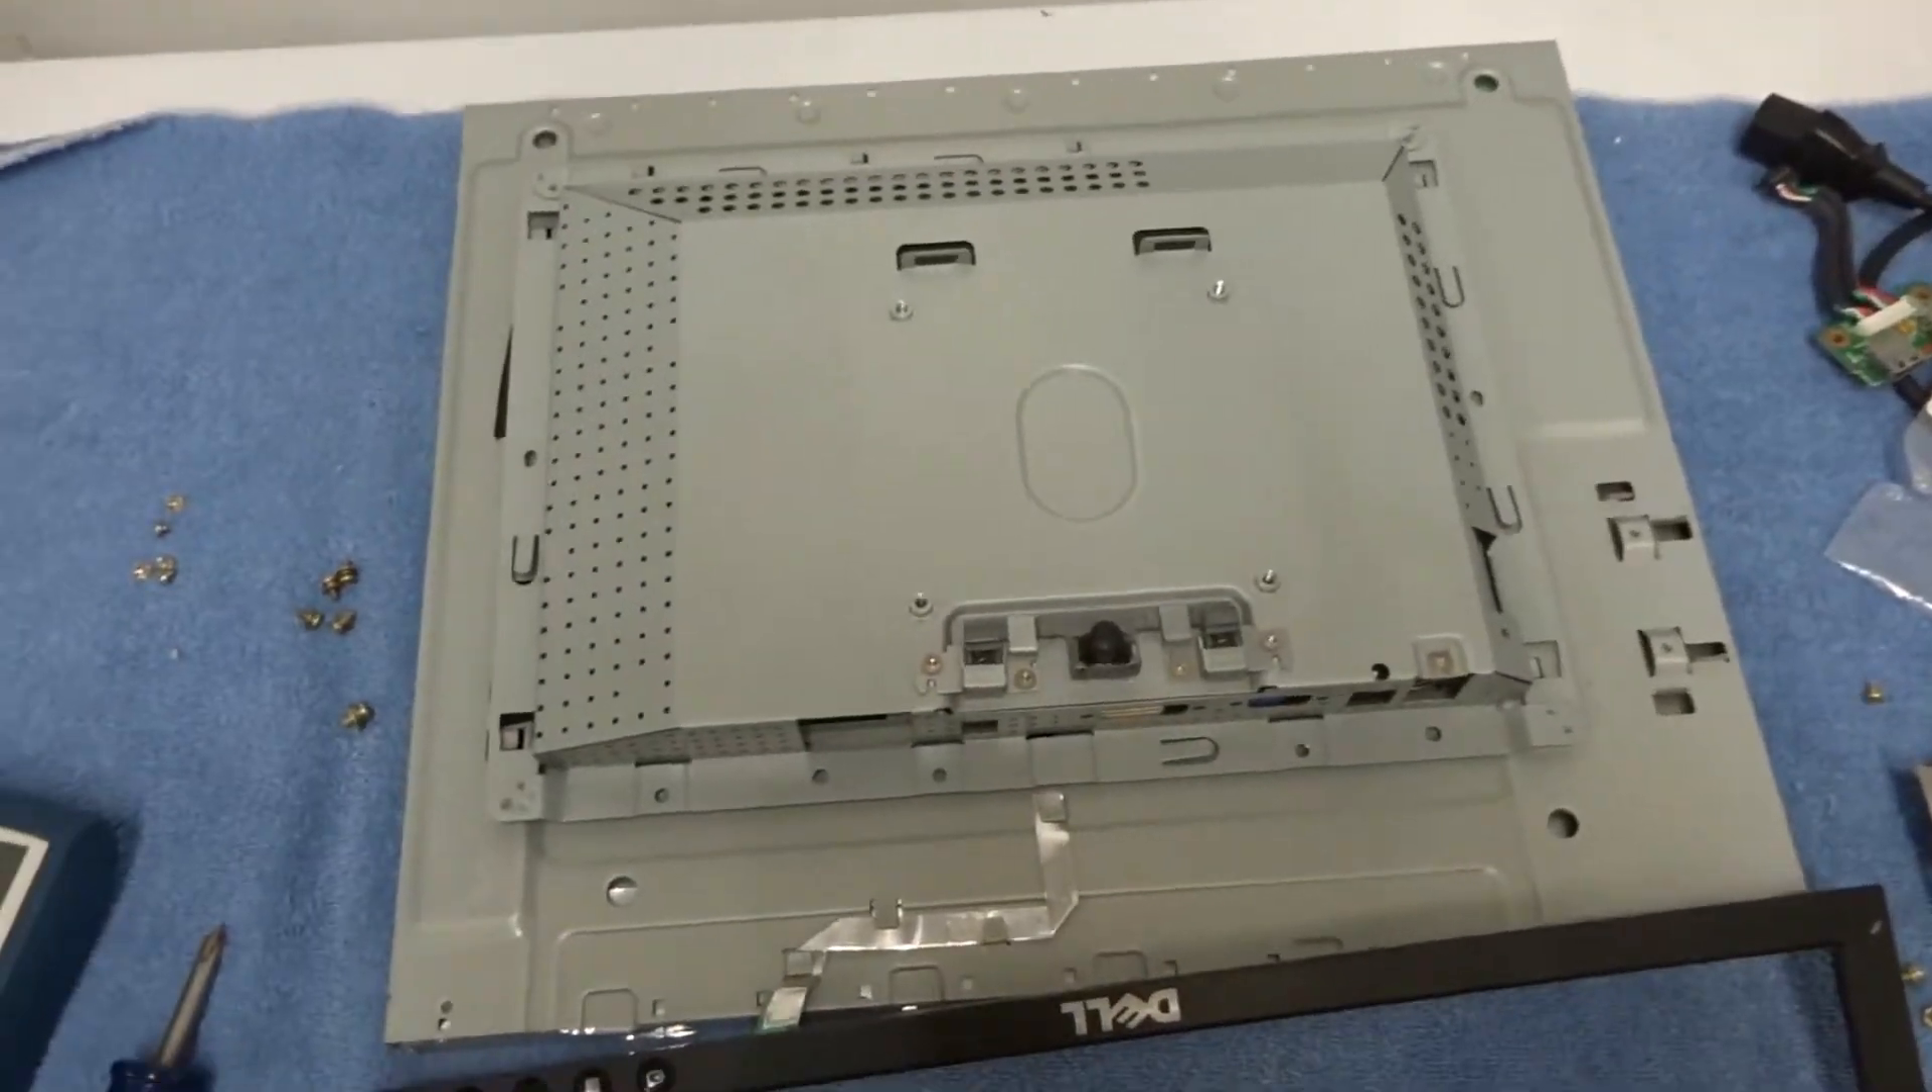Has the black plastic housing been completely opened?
Yes.